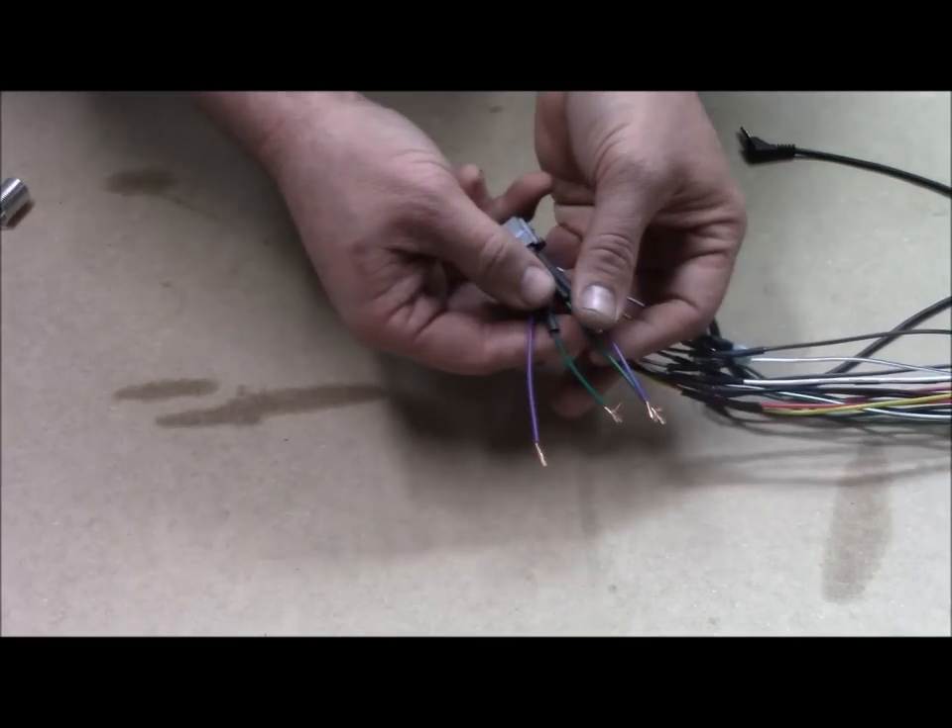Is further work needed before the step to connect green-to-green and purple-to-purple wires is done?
Yes.